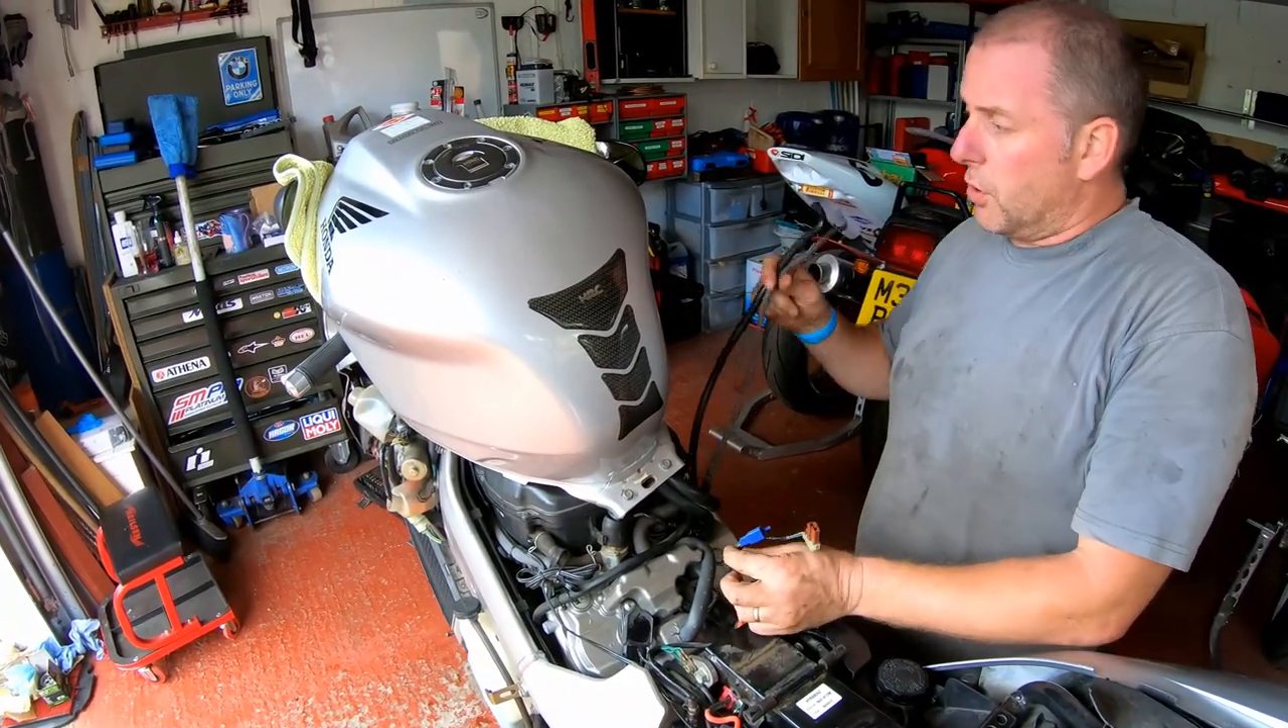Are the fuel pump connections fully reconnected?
No.